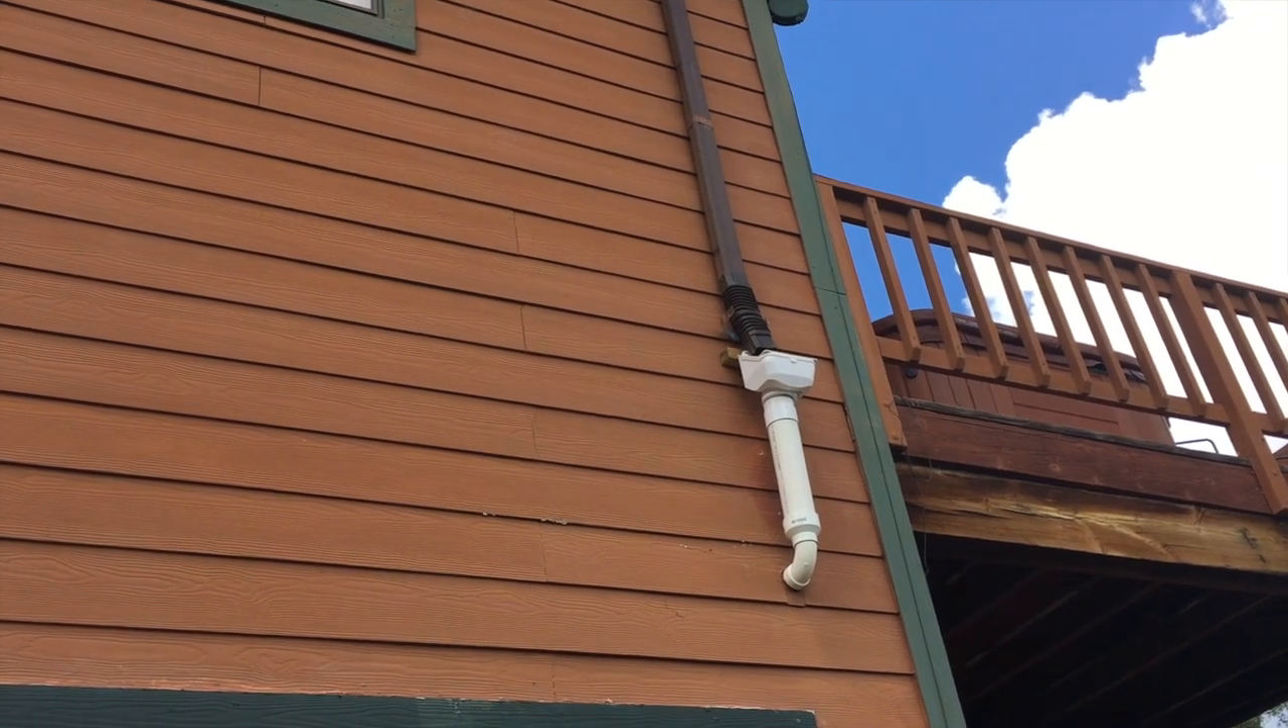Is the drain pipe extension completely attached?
Yes.